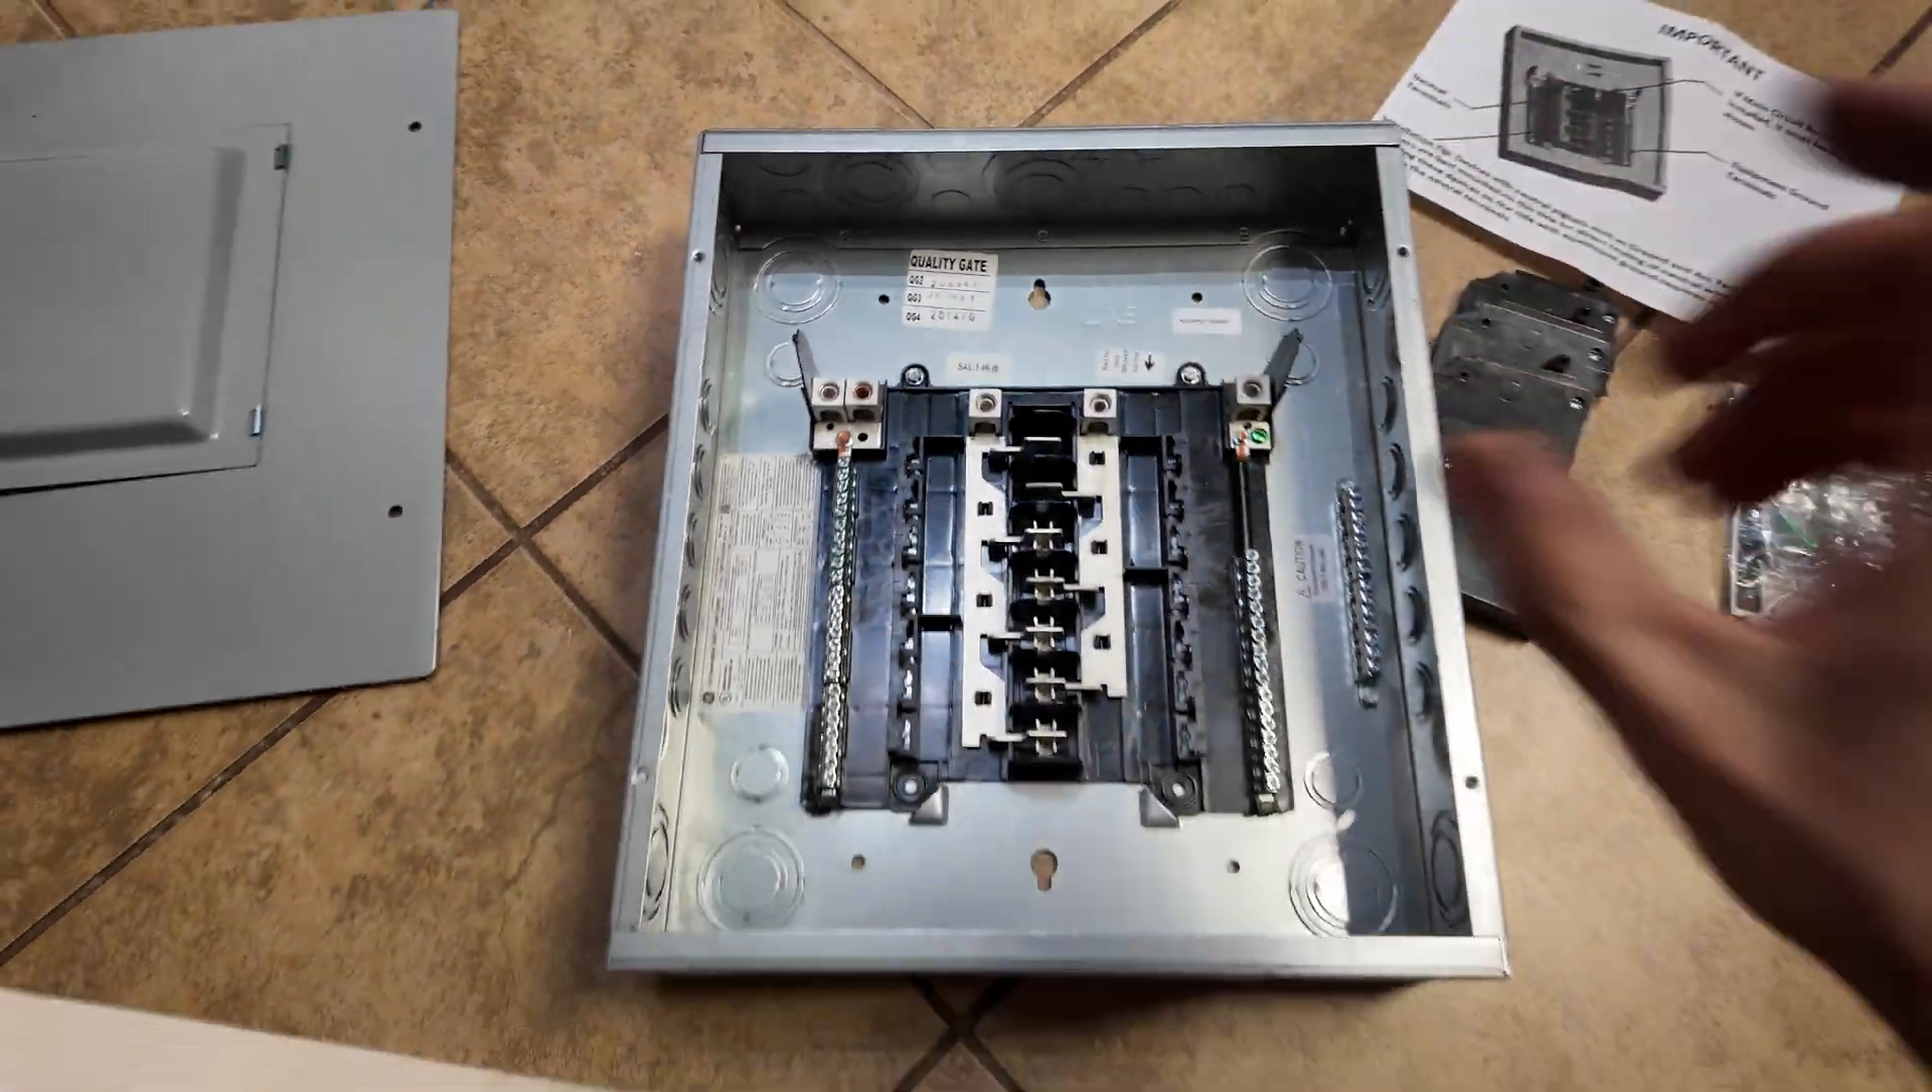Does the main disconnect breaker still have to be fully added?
Yes.